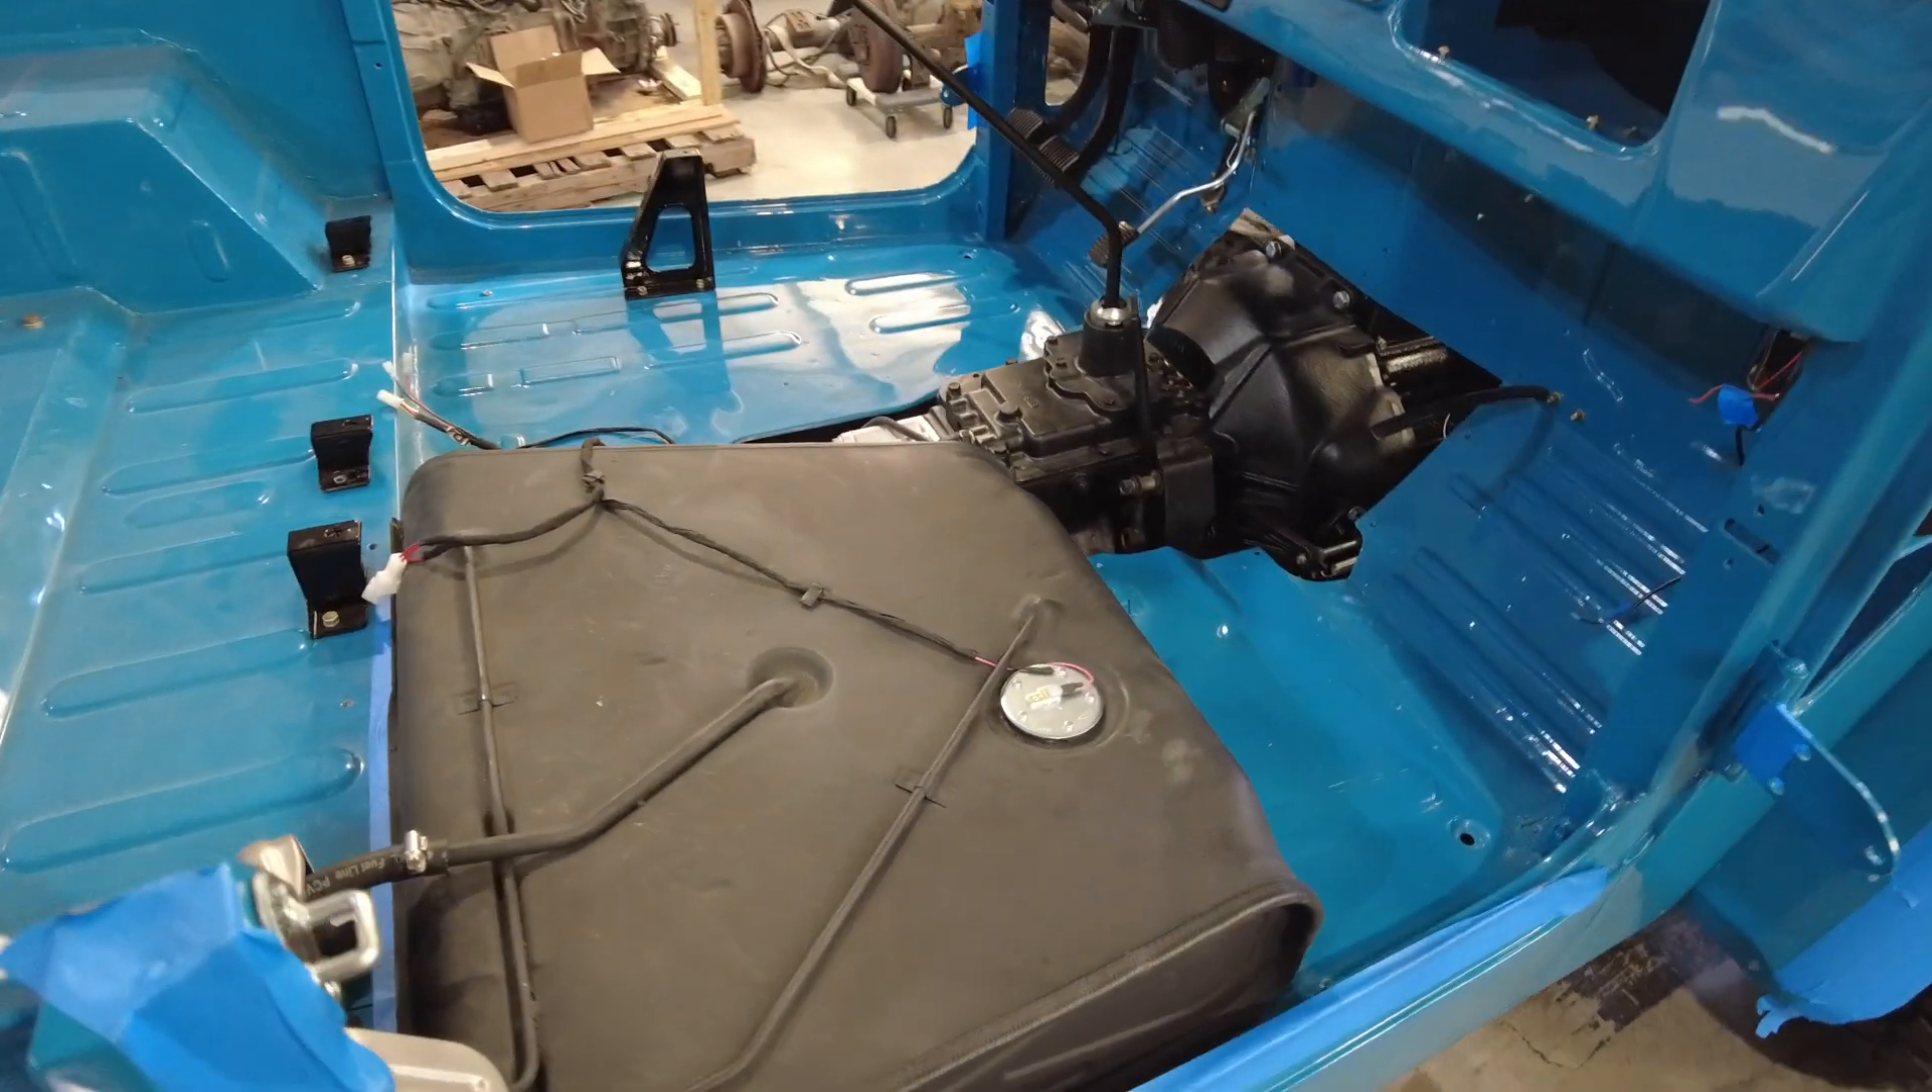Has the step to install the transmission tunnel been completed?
No.